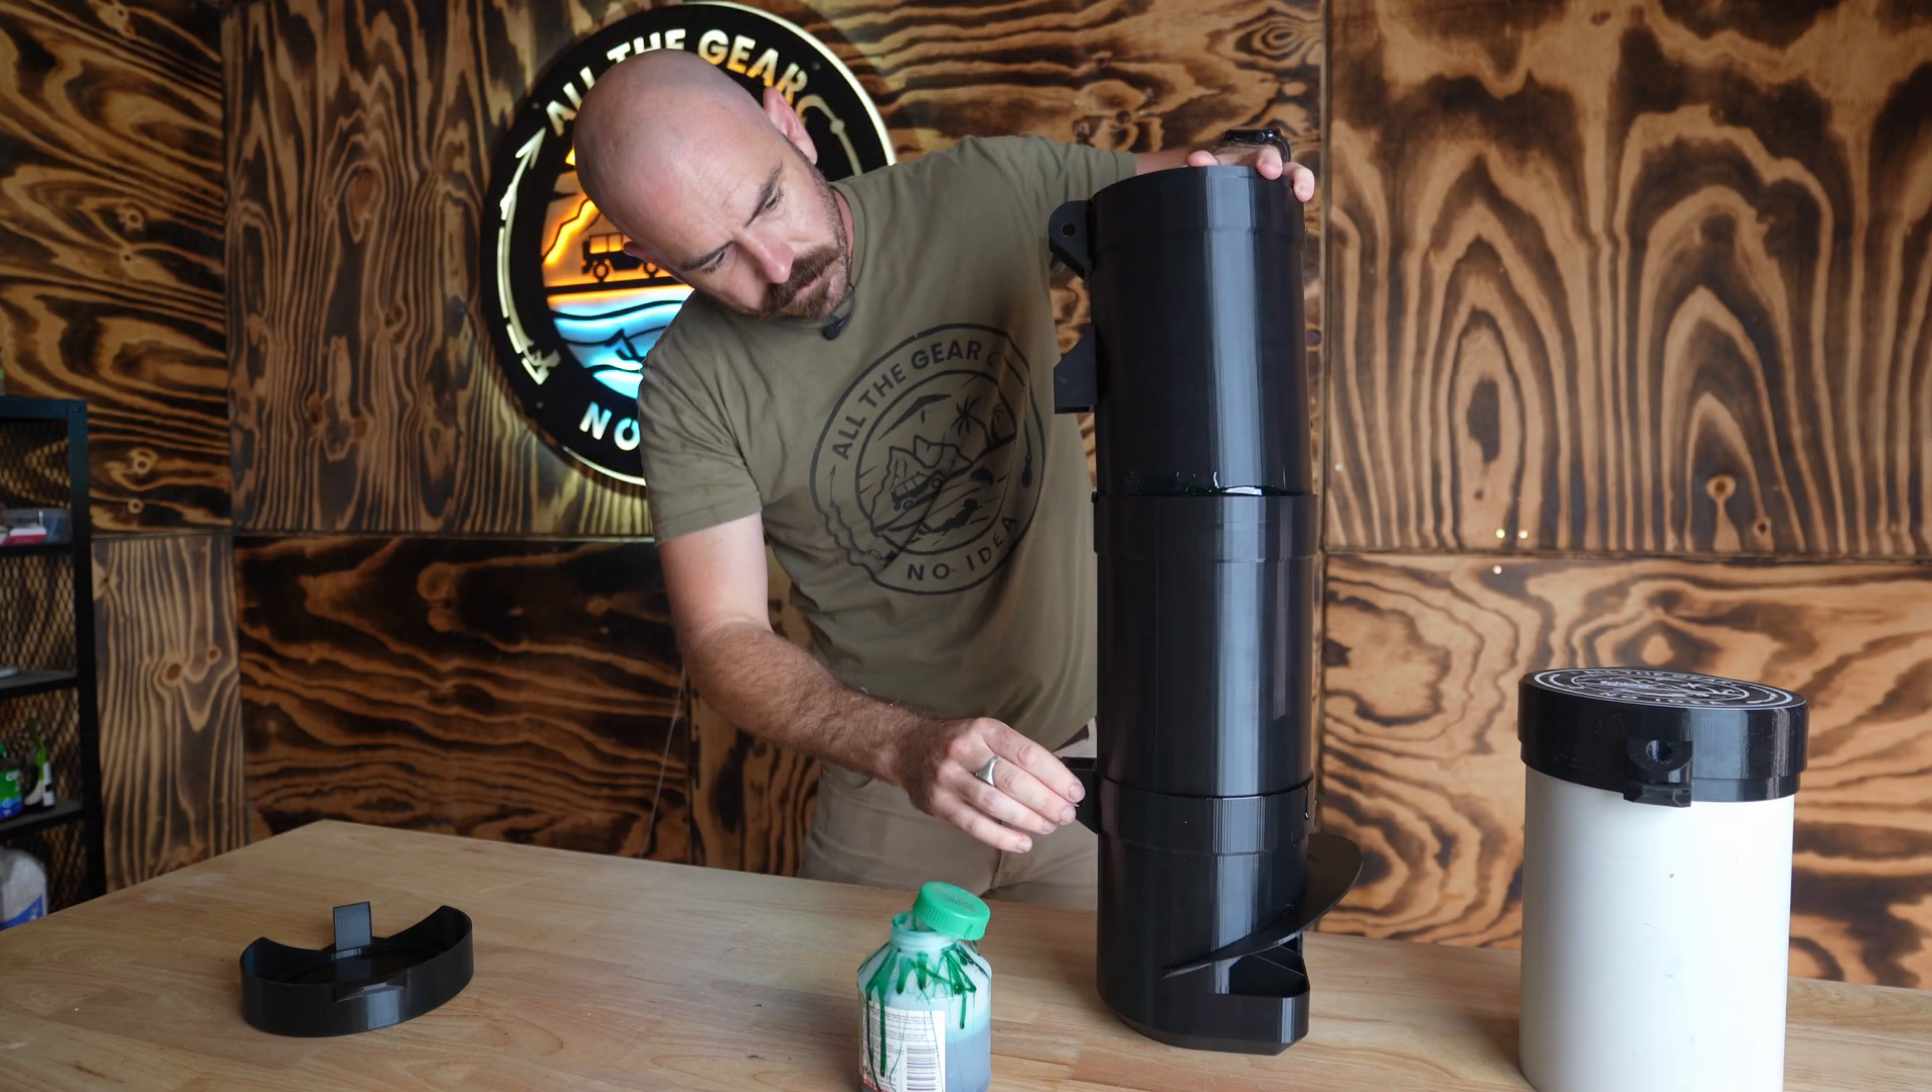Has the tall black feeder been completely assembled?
No.